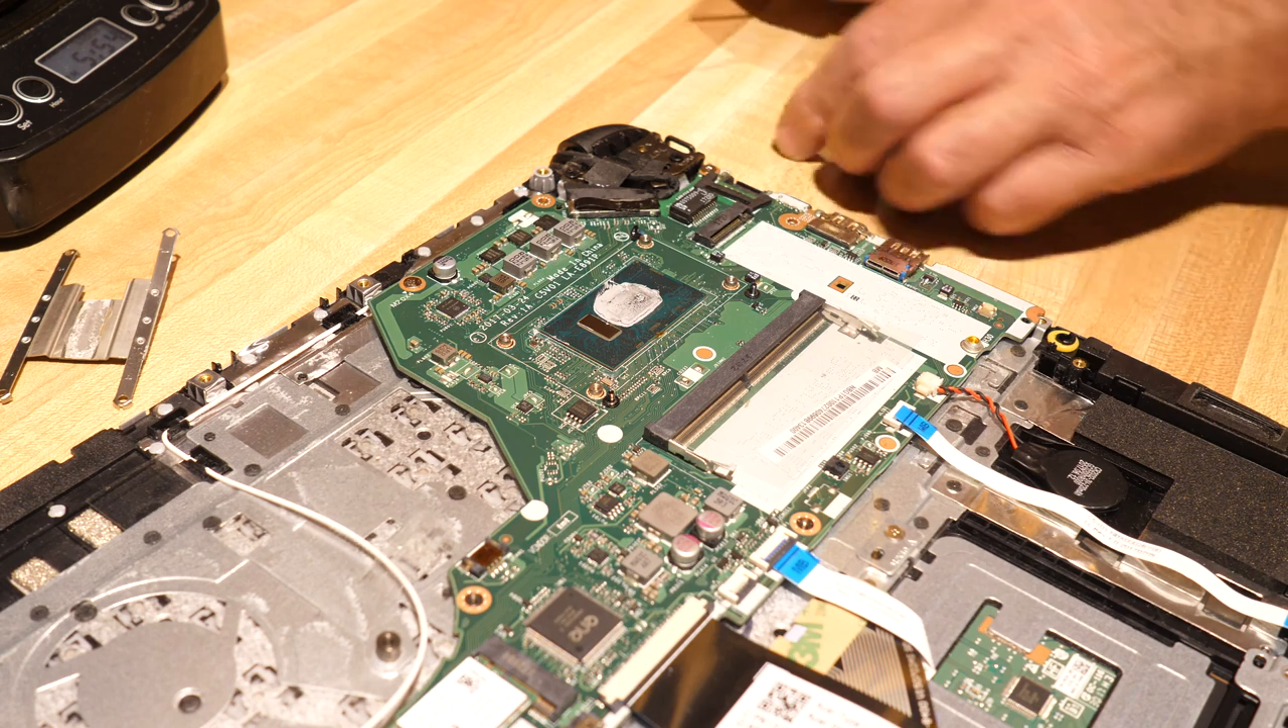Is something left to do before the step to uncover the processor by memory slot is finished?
No.